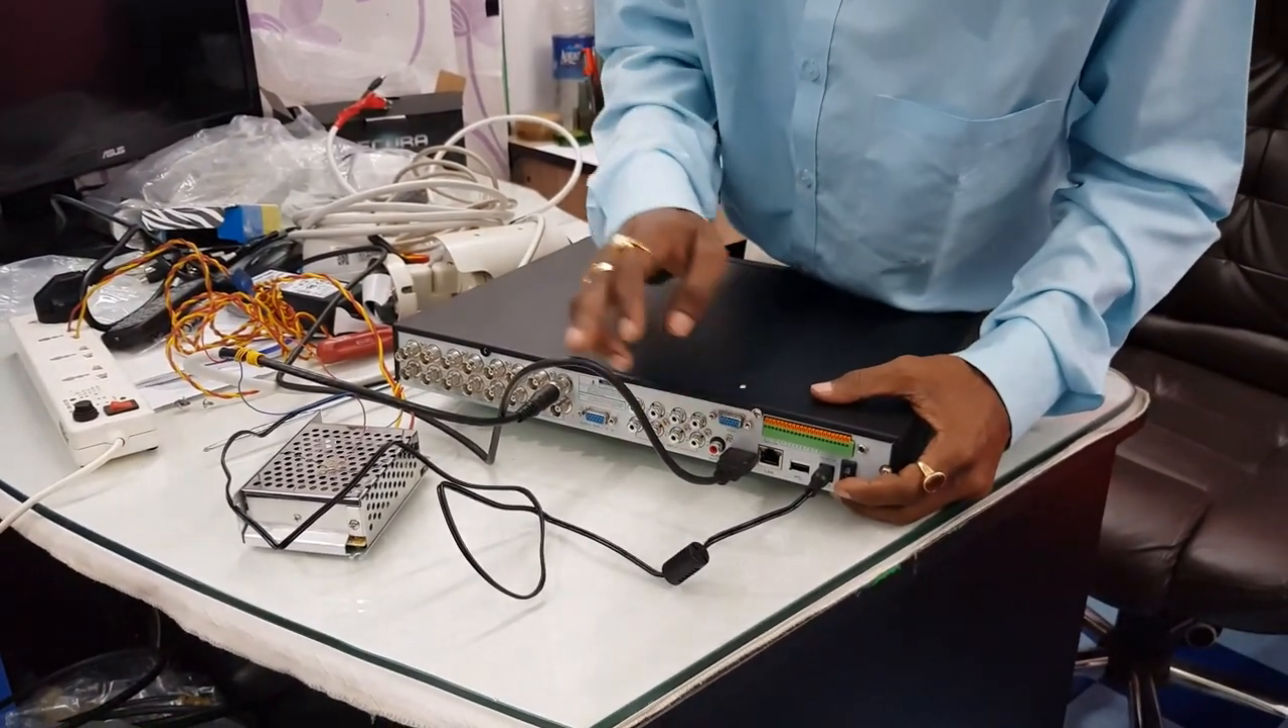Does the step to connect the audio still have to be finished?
Yes.